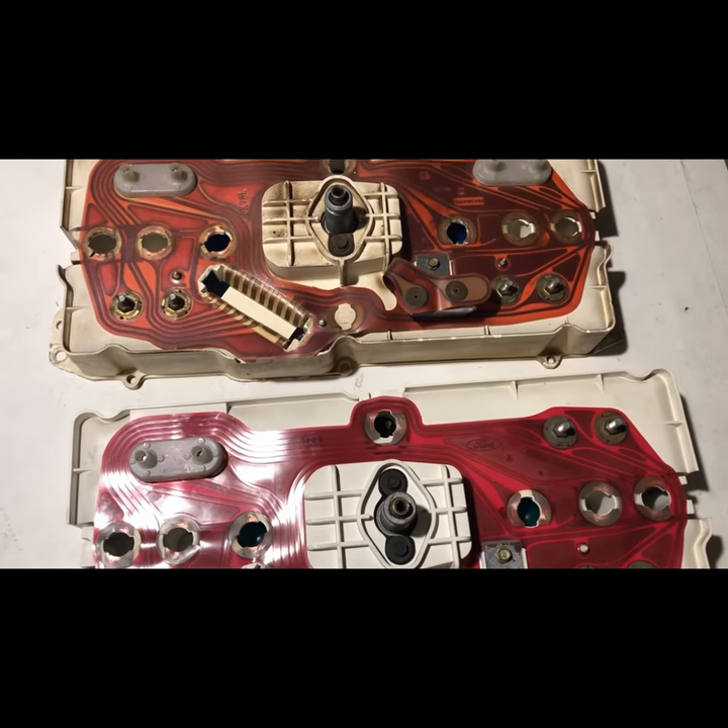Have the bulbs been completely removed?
Yes.